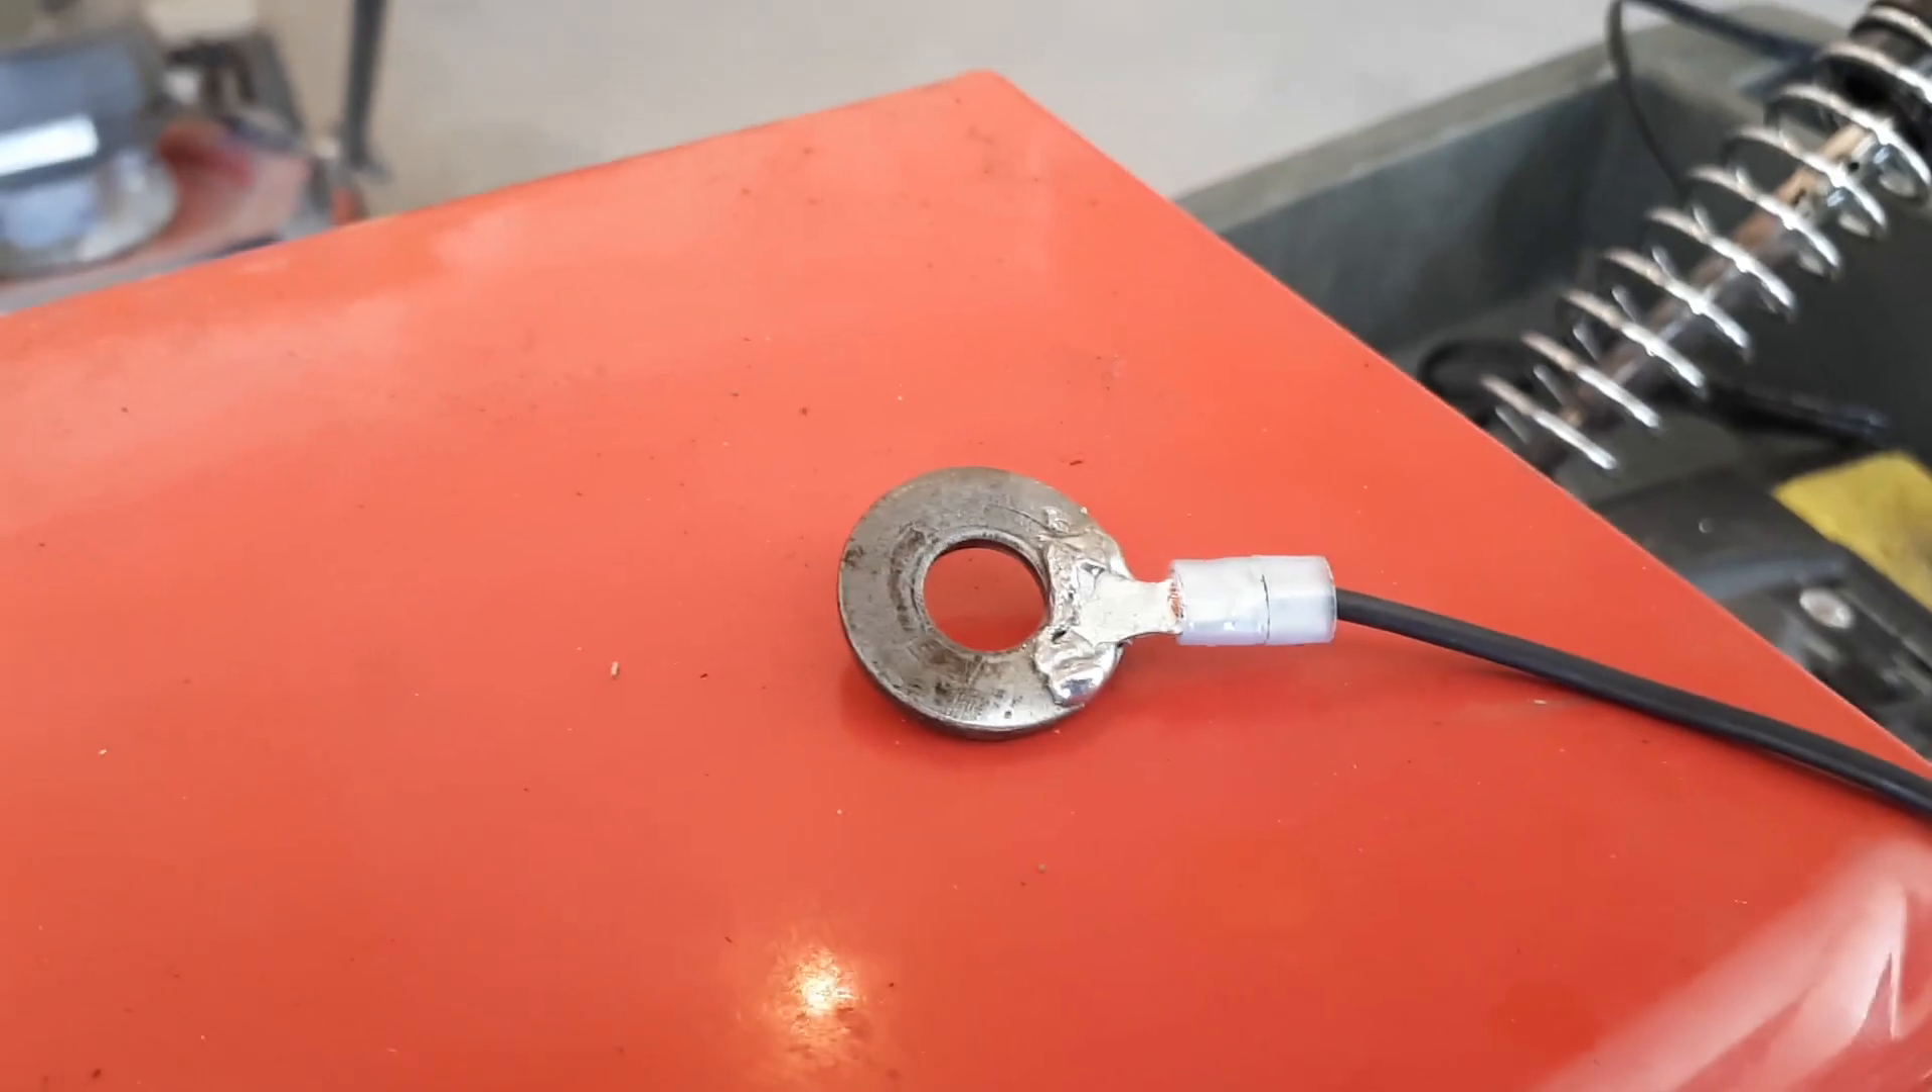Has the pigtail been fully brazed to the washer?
Yes.